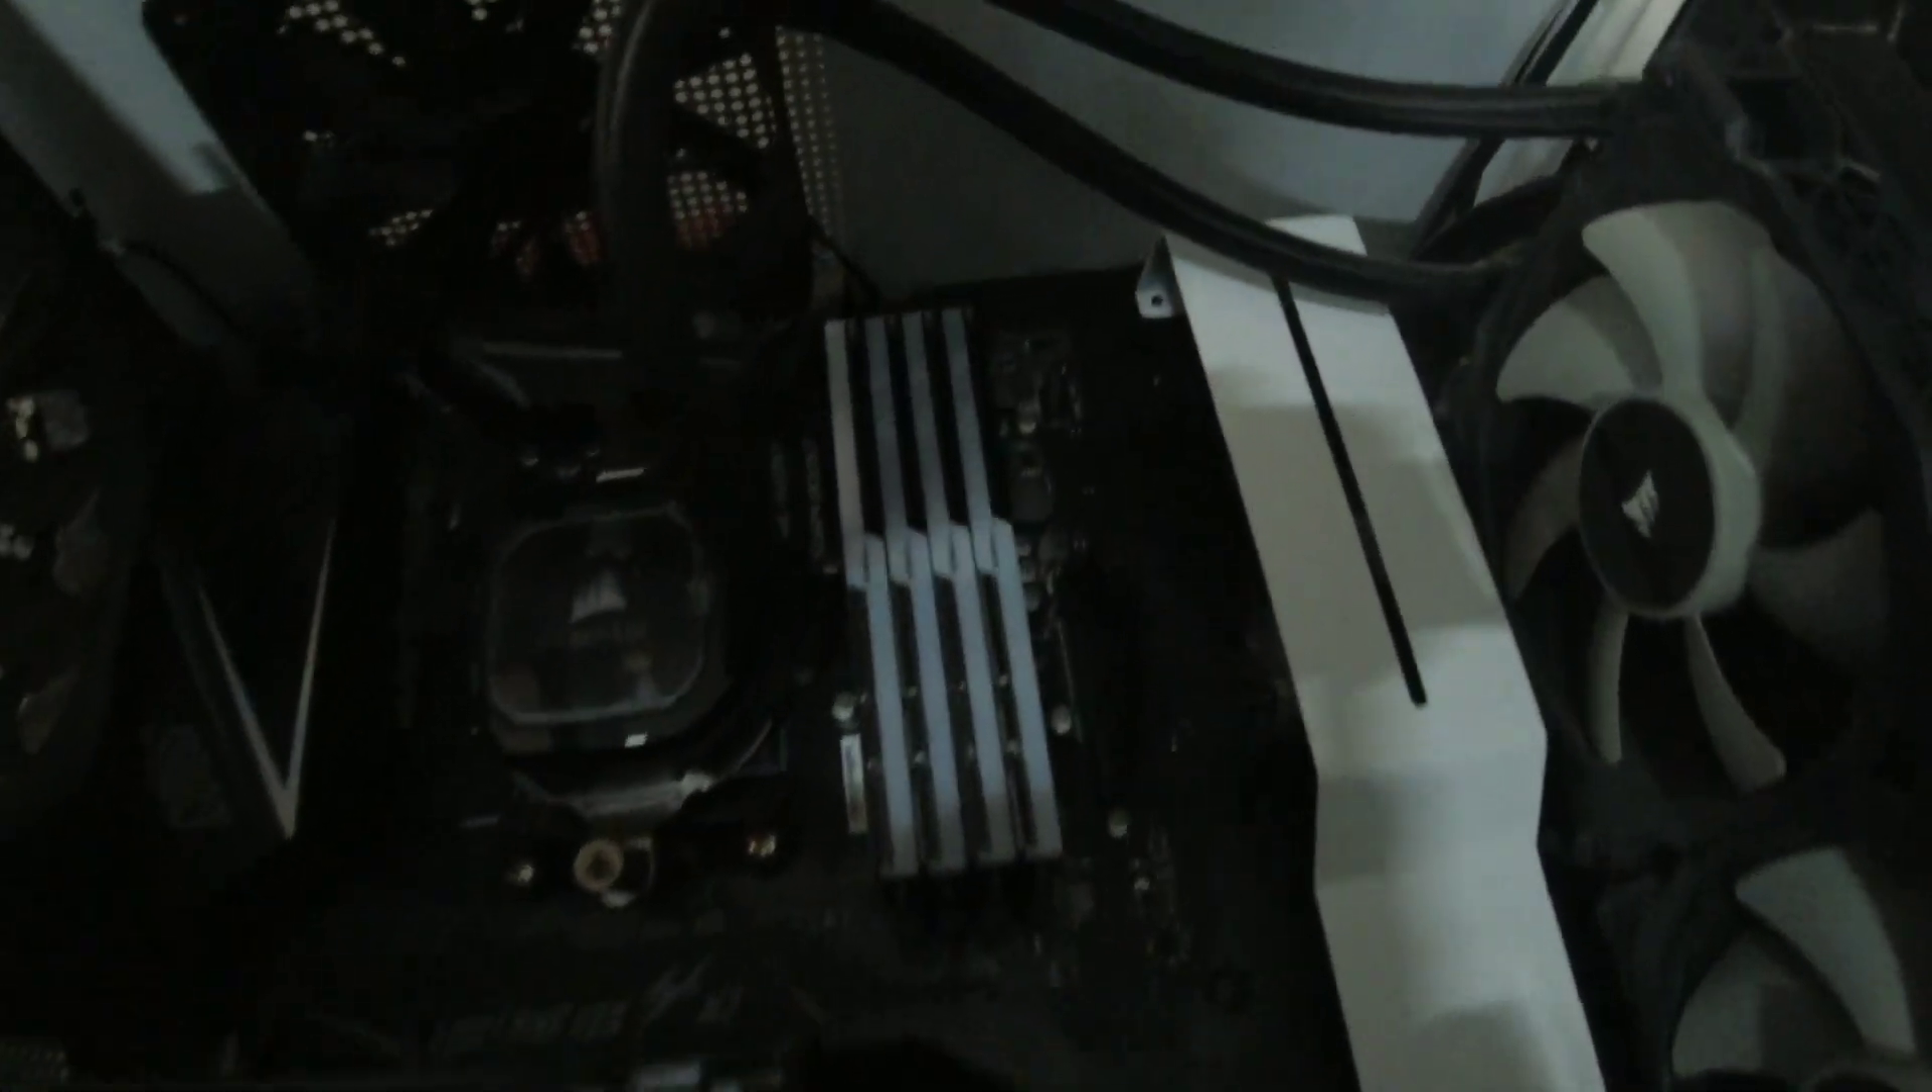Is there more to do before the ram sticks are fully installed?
No.